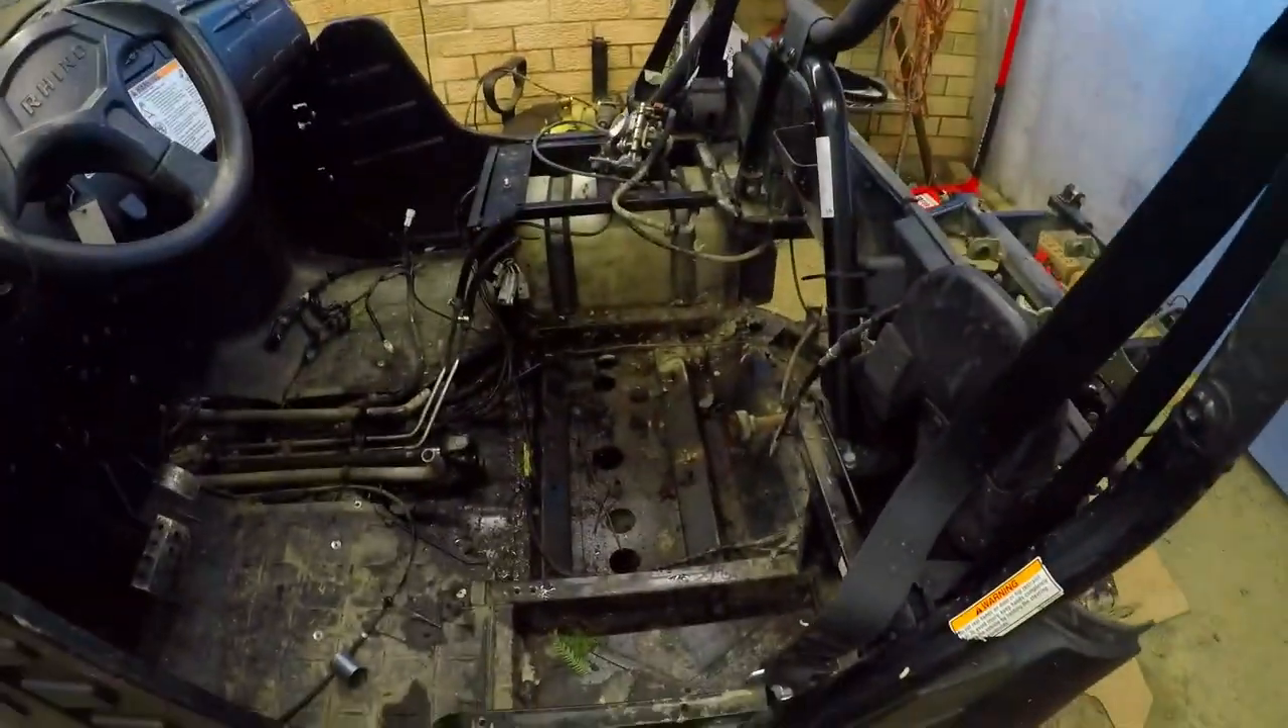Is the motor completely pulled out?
Yes.